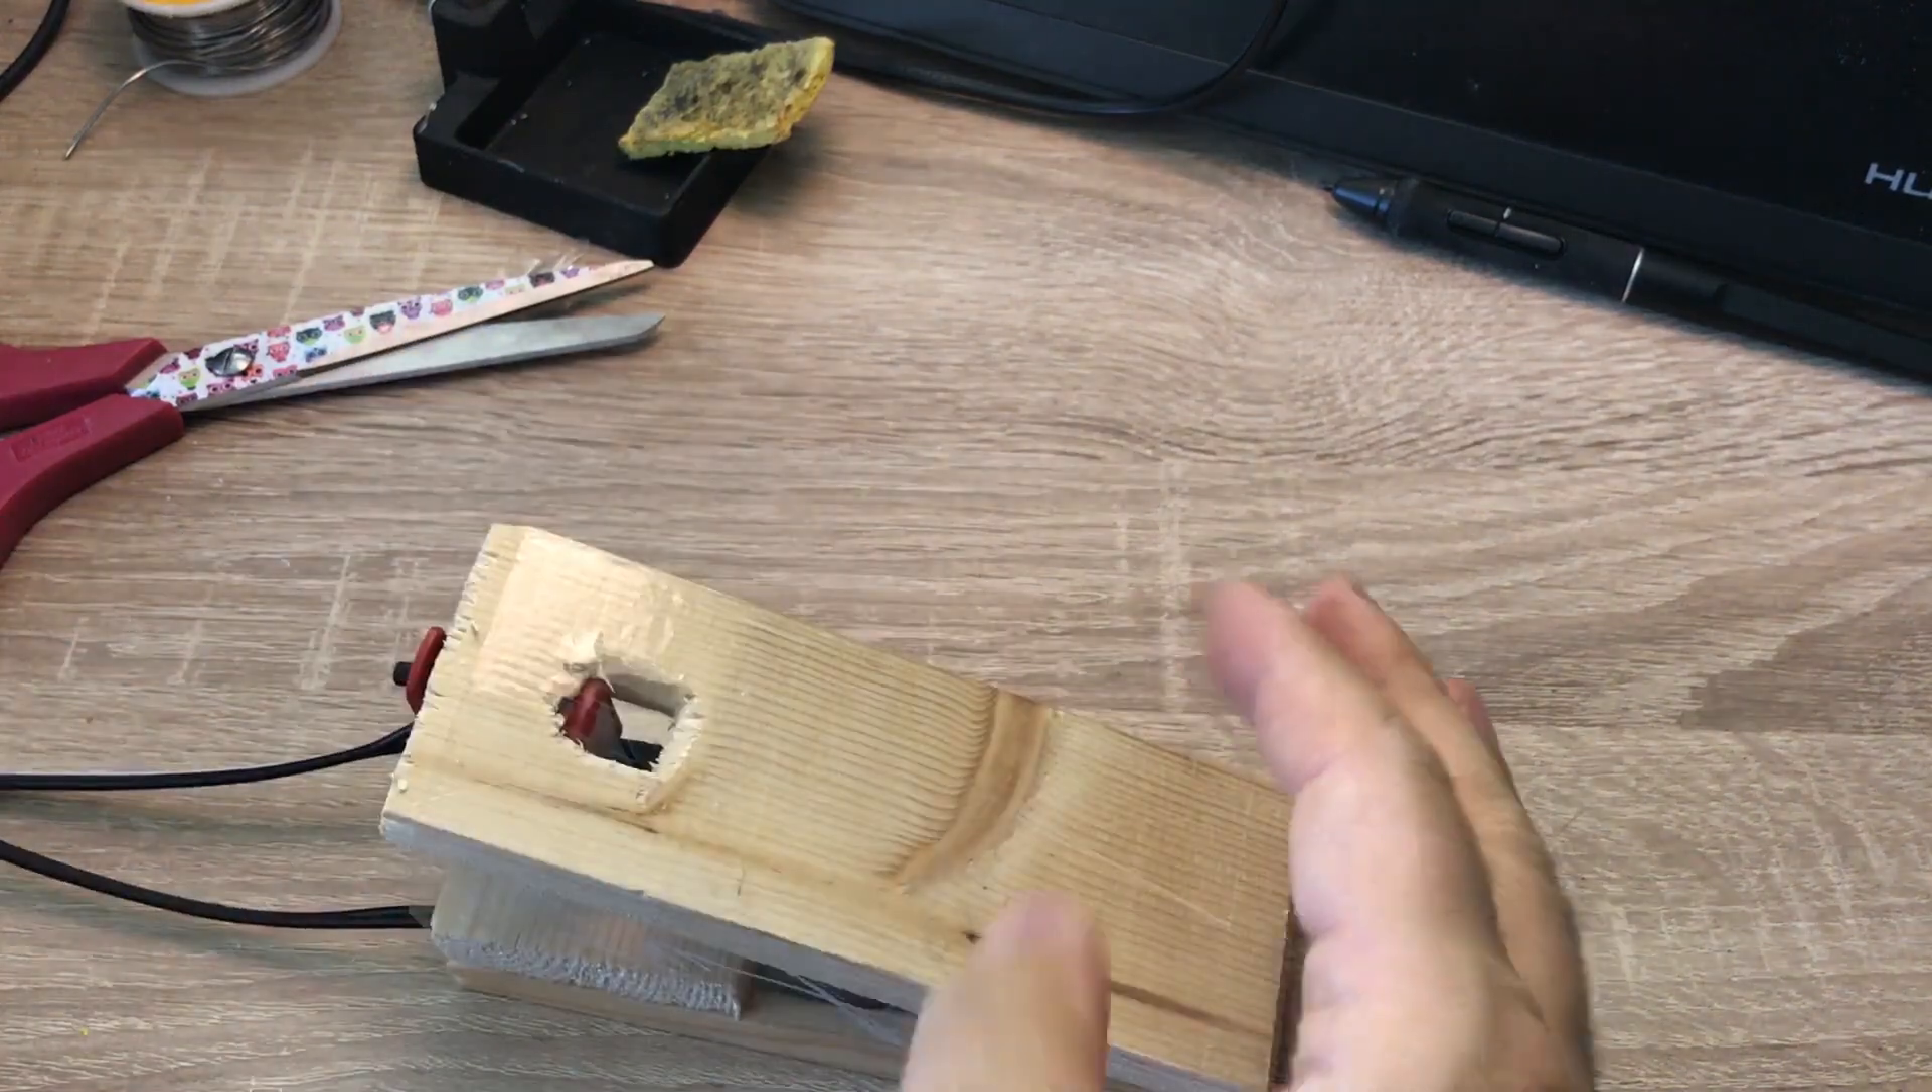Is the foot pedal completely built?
Yes.